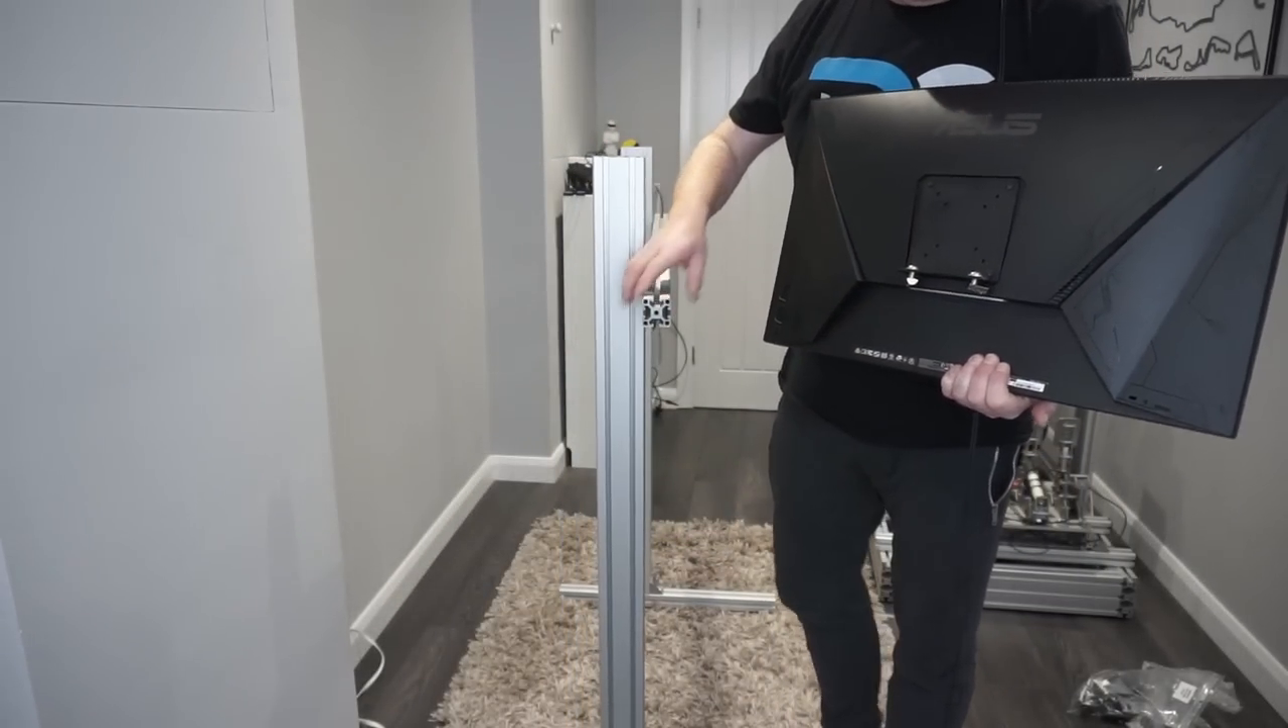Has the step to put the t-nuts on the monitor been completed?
Yes.